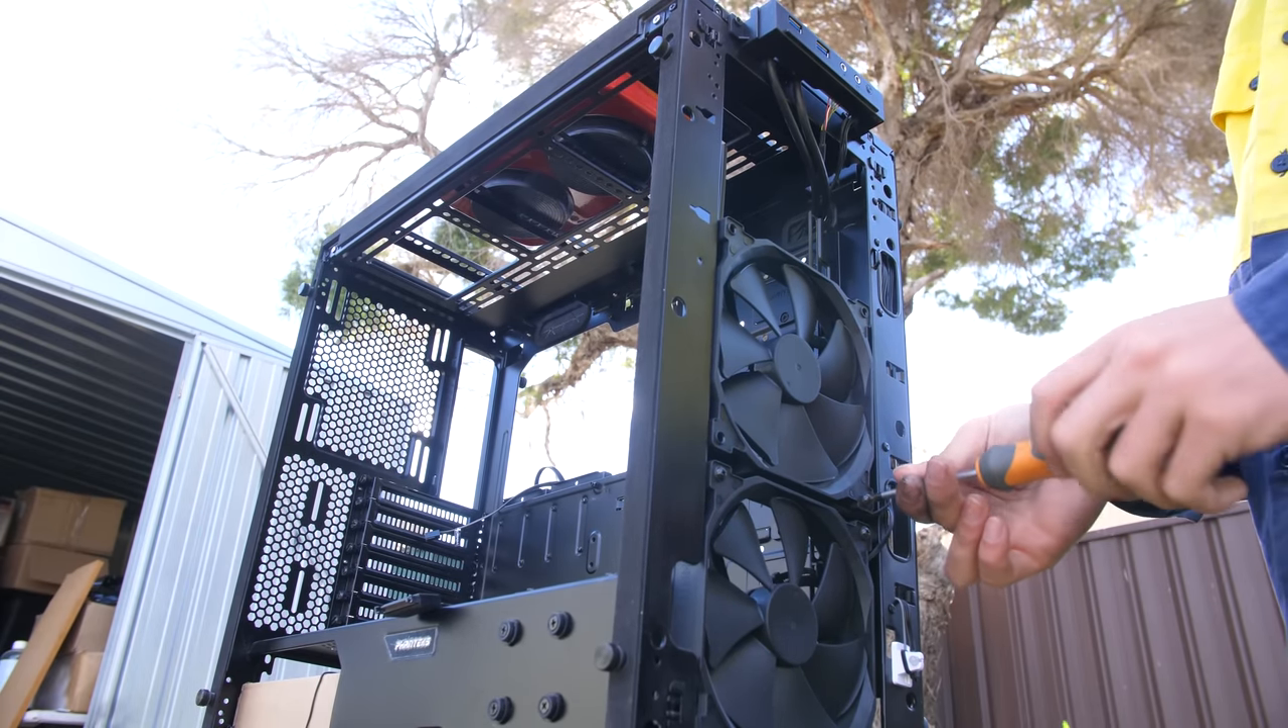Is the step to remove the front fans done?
No.